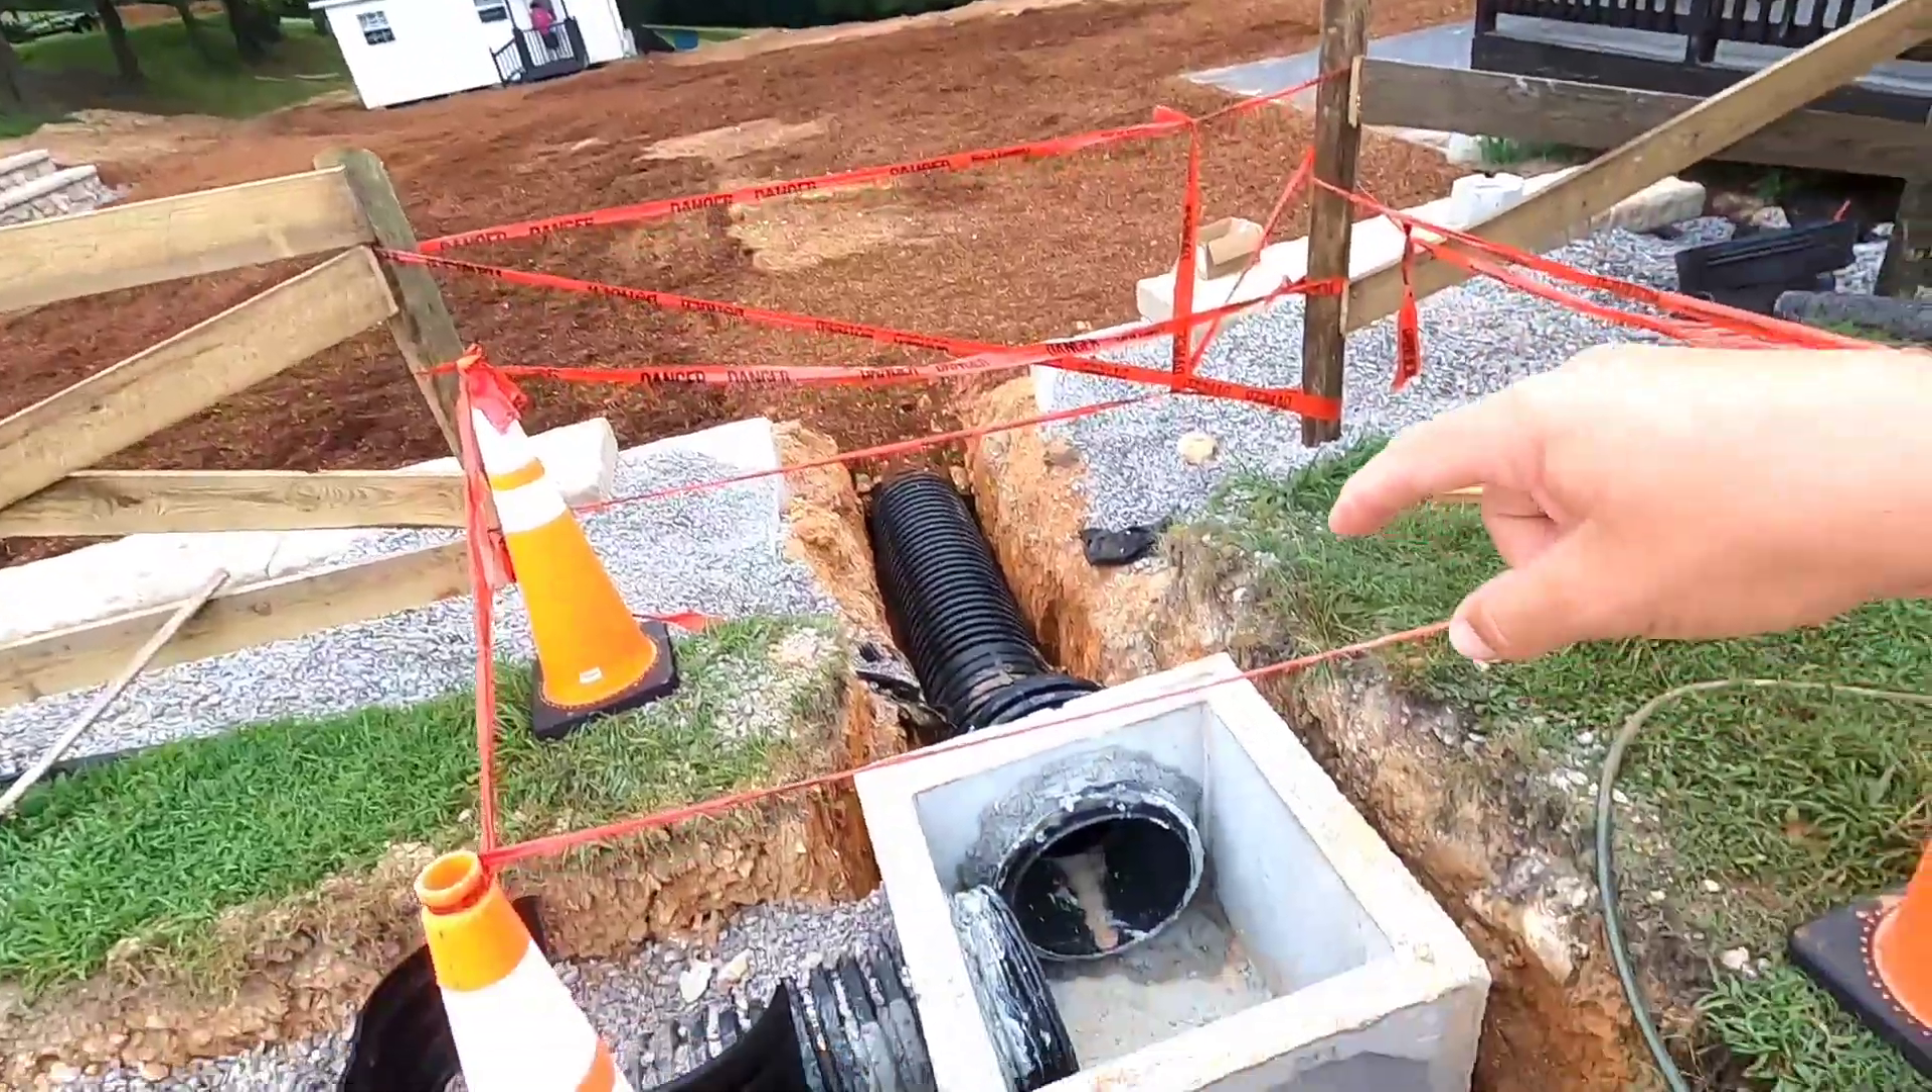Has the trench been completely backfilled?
No.